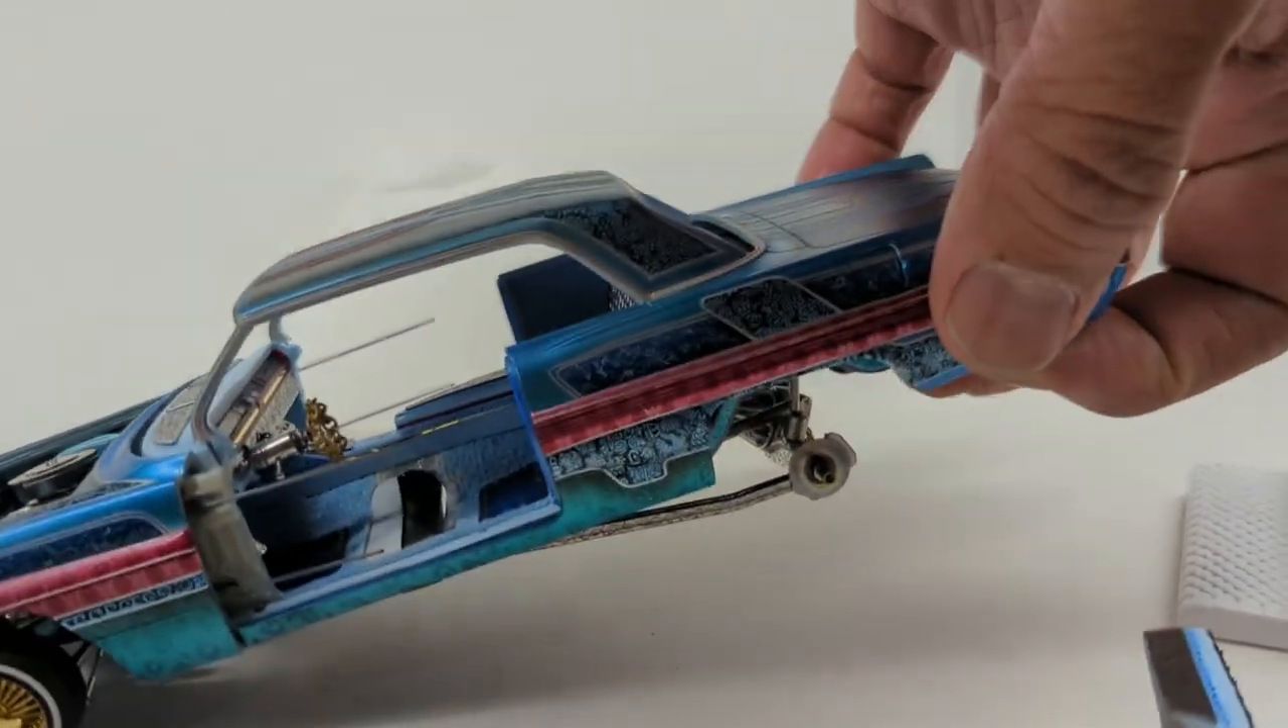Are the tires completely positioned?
No.